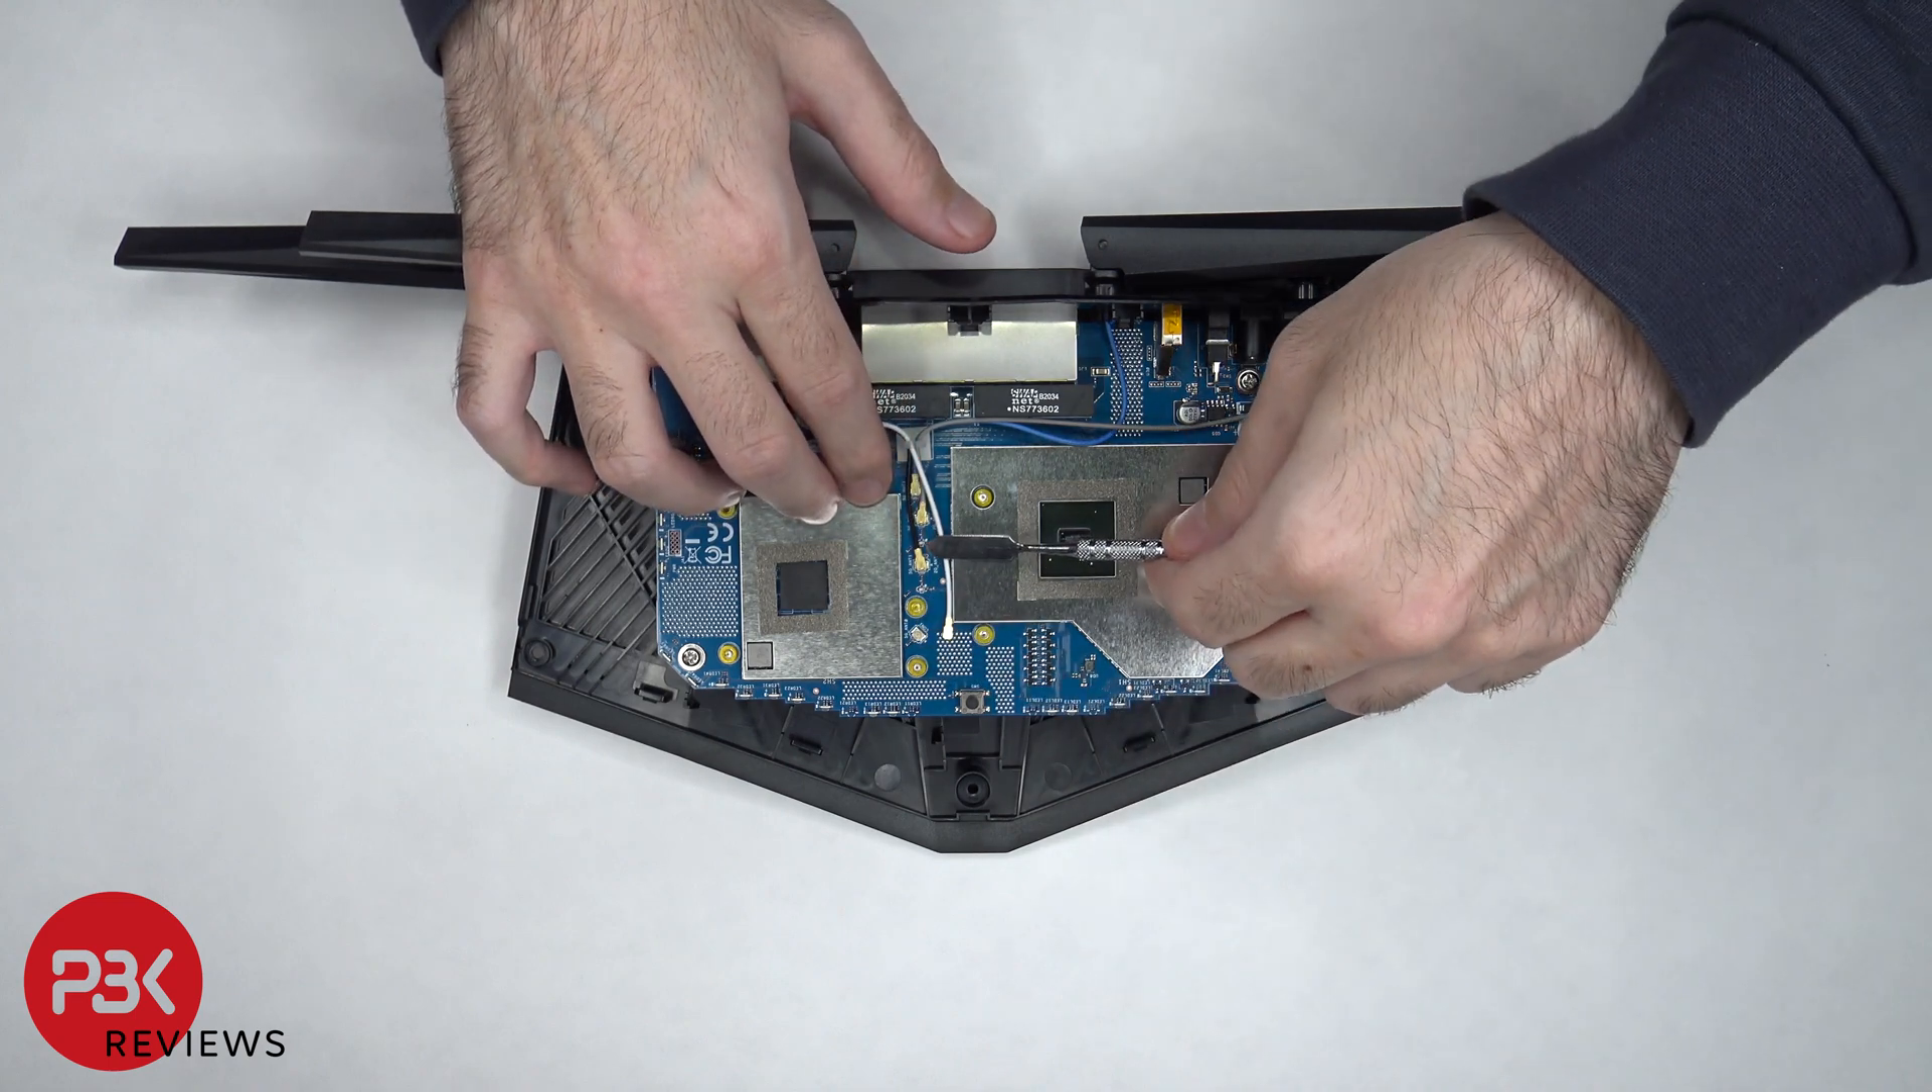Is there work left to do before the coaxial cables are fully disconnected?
Yes.